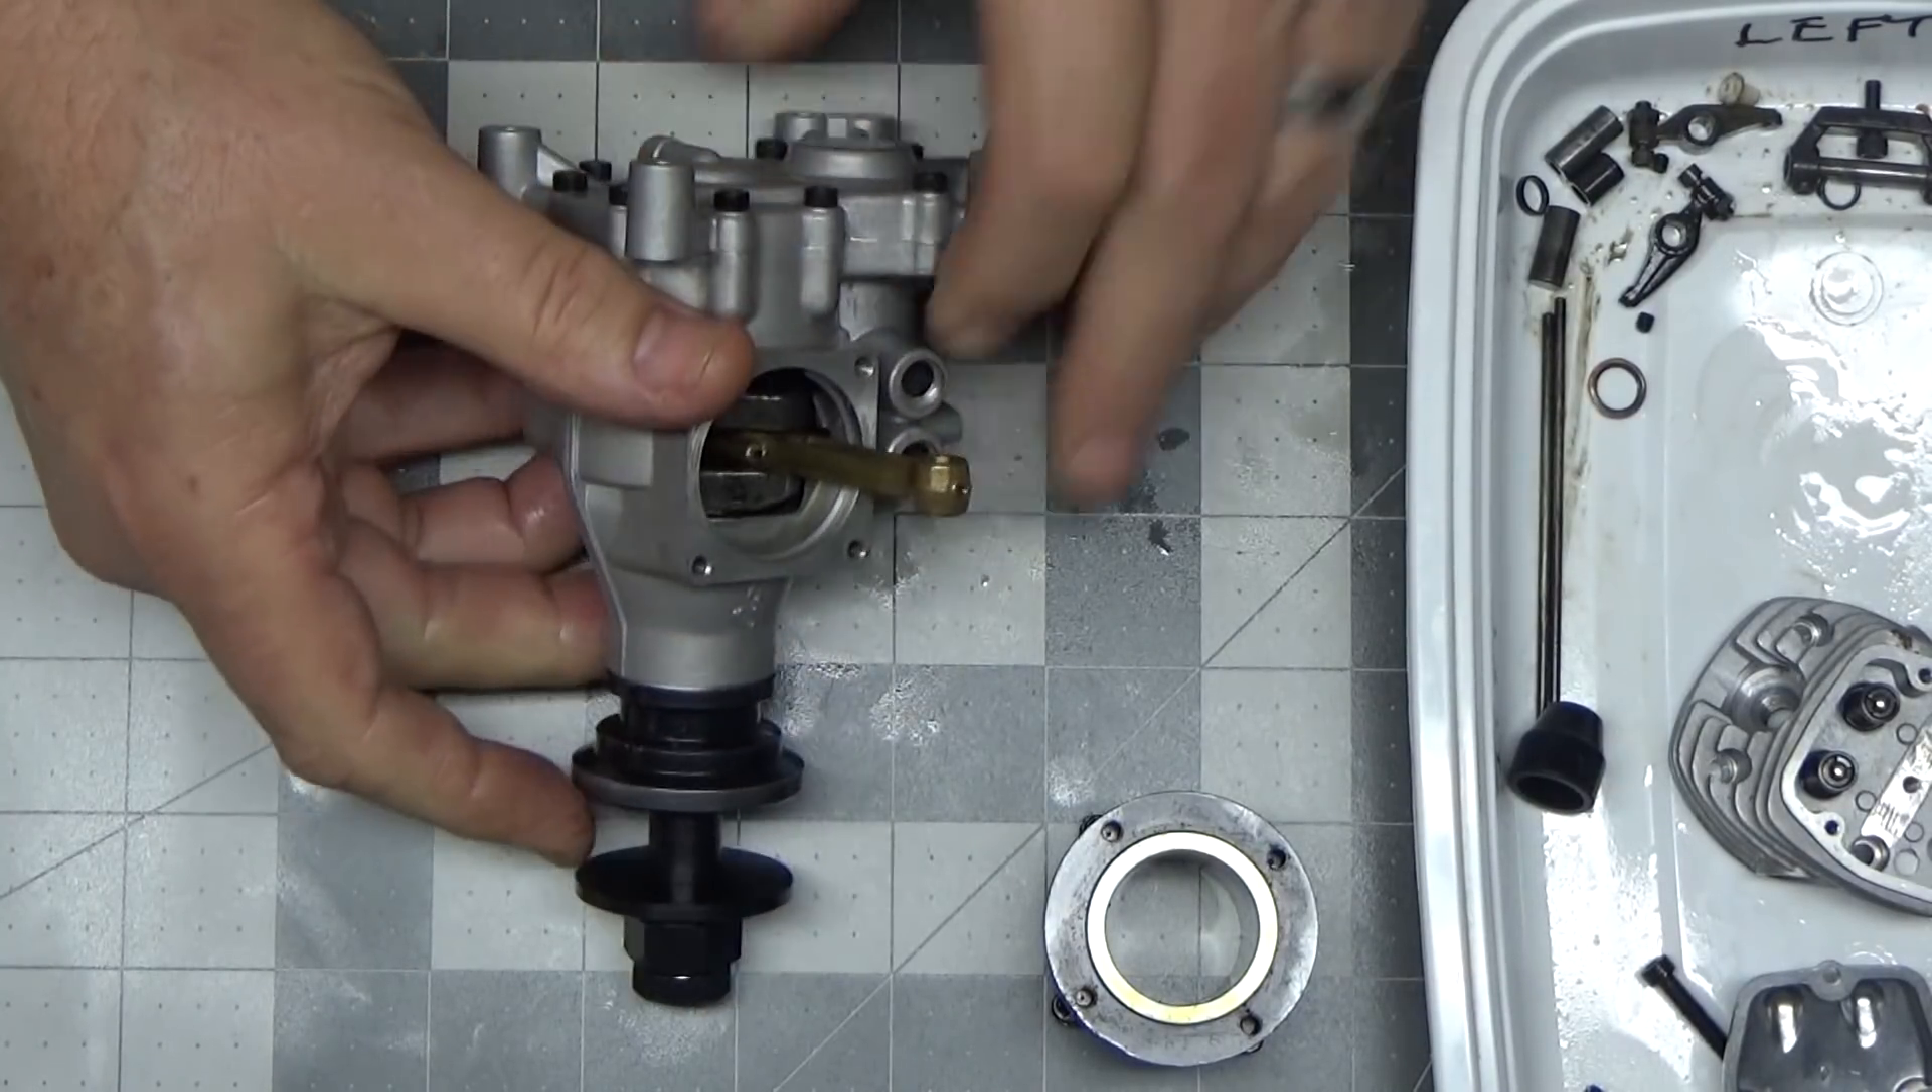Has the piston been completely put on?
No.